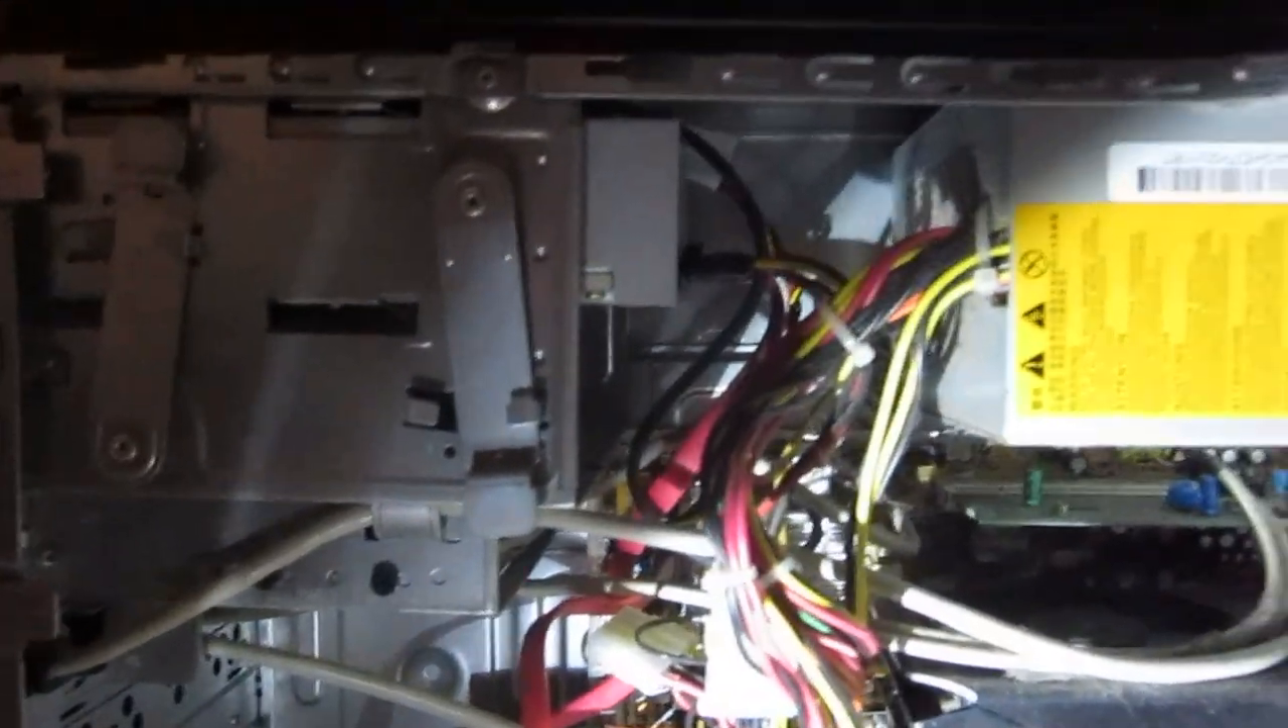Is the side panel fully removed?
Yes.